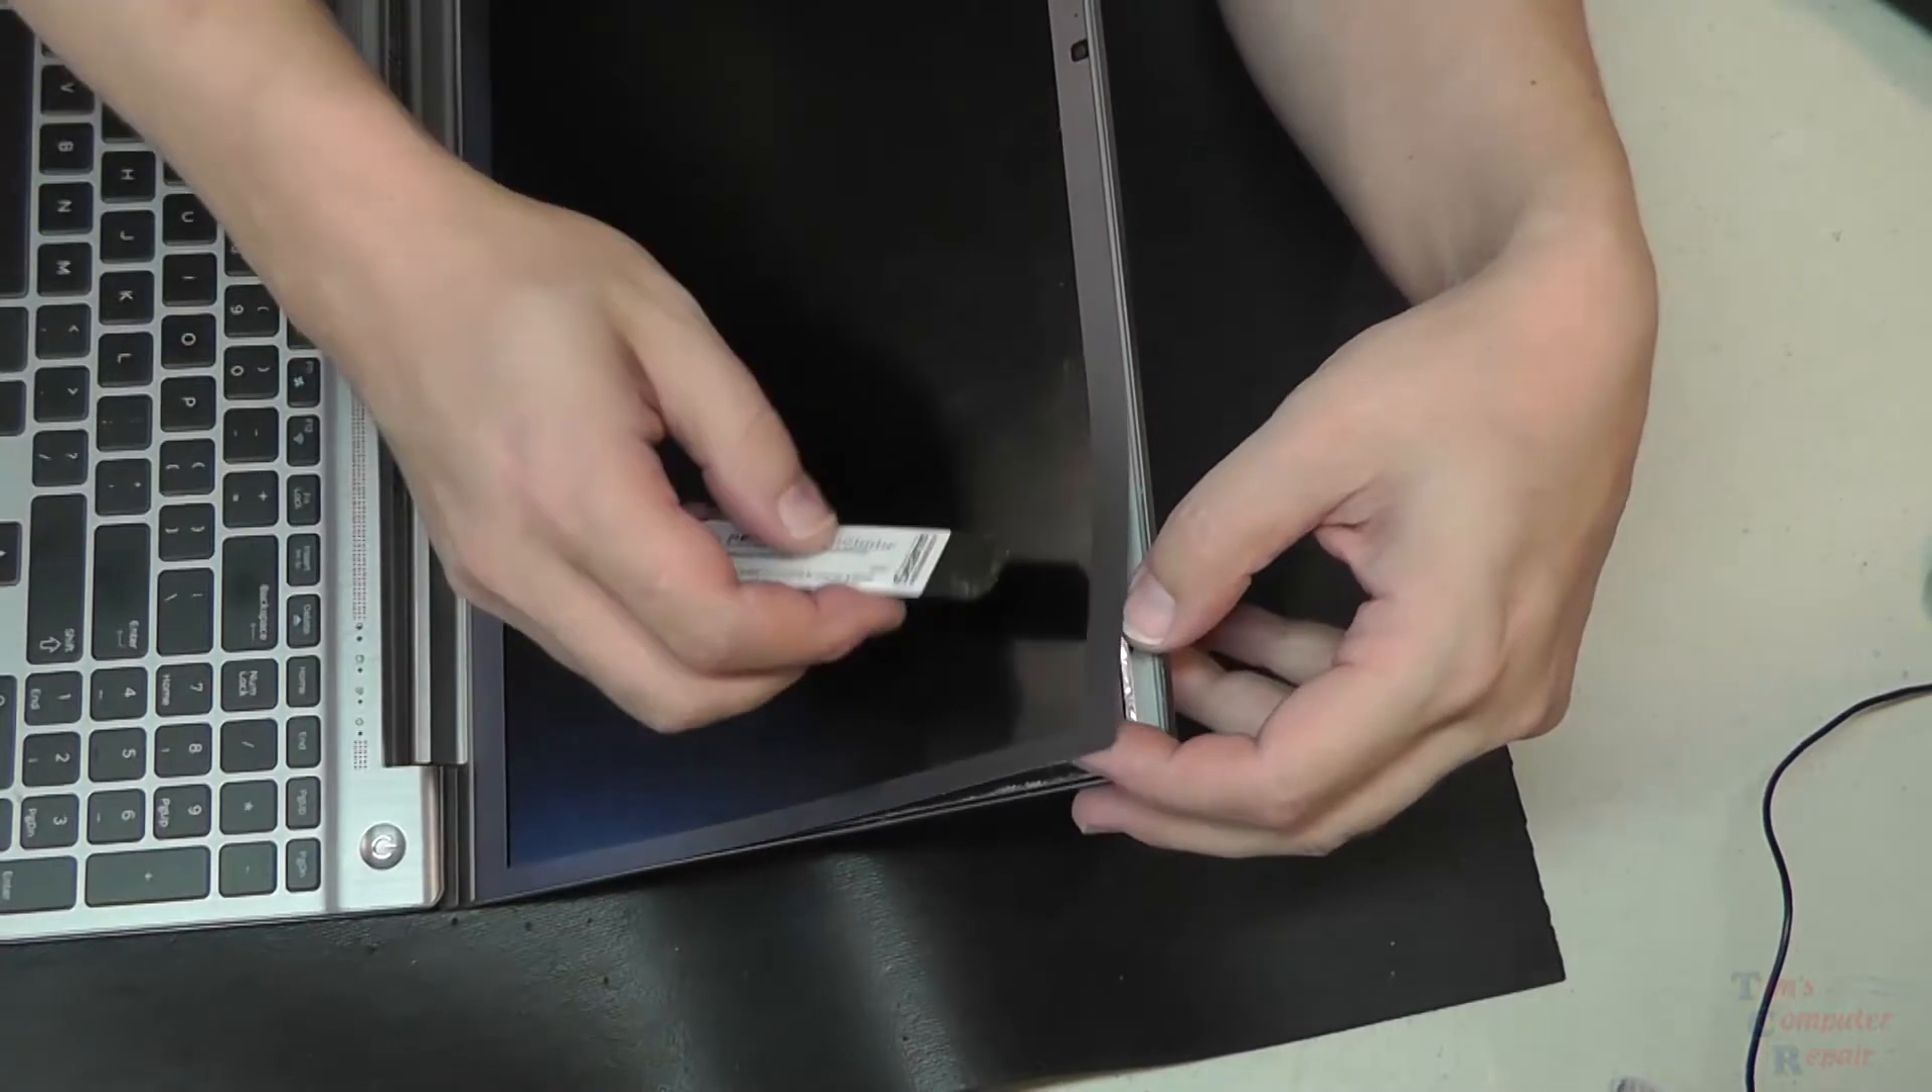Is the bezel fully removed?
No.